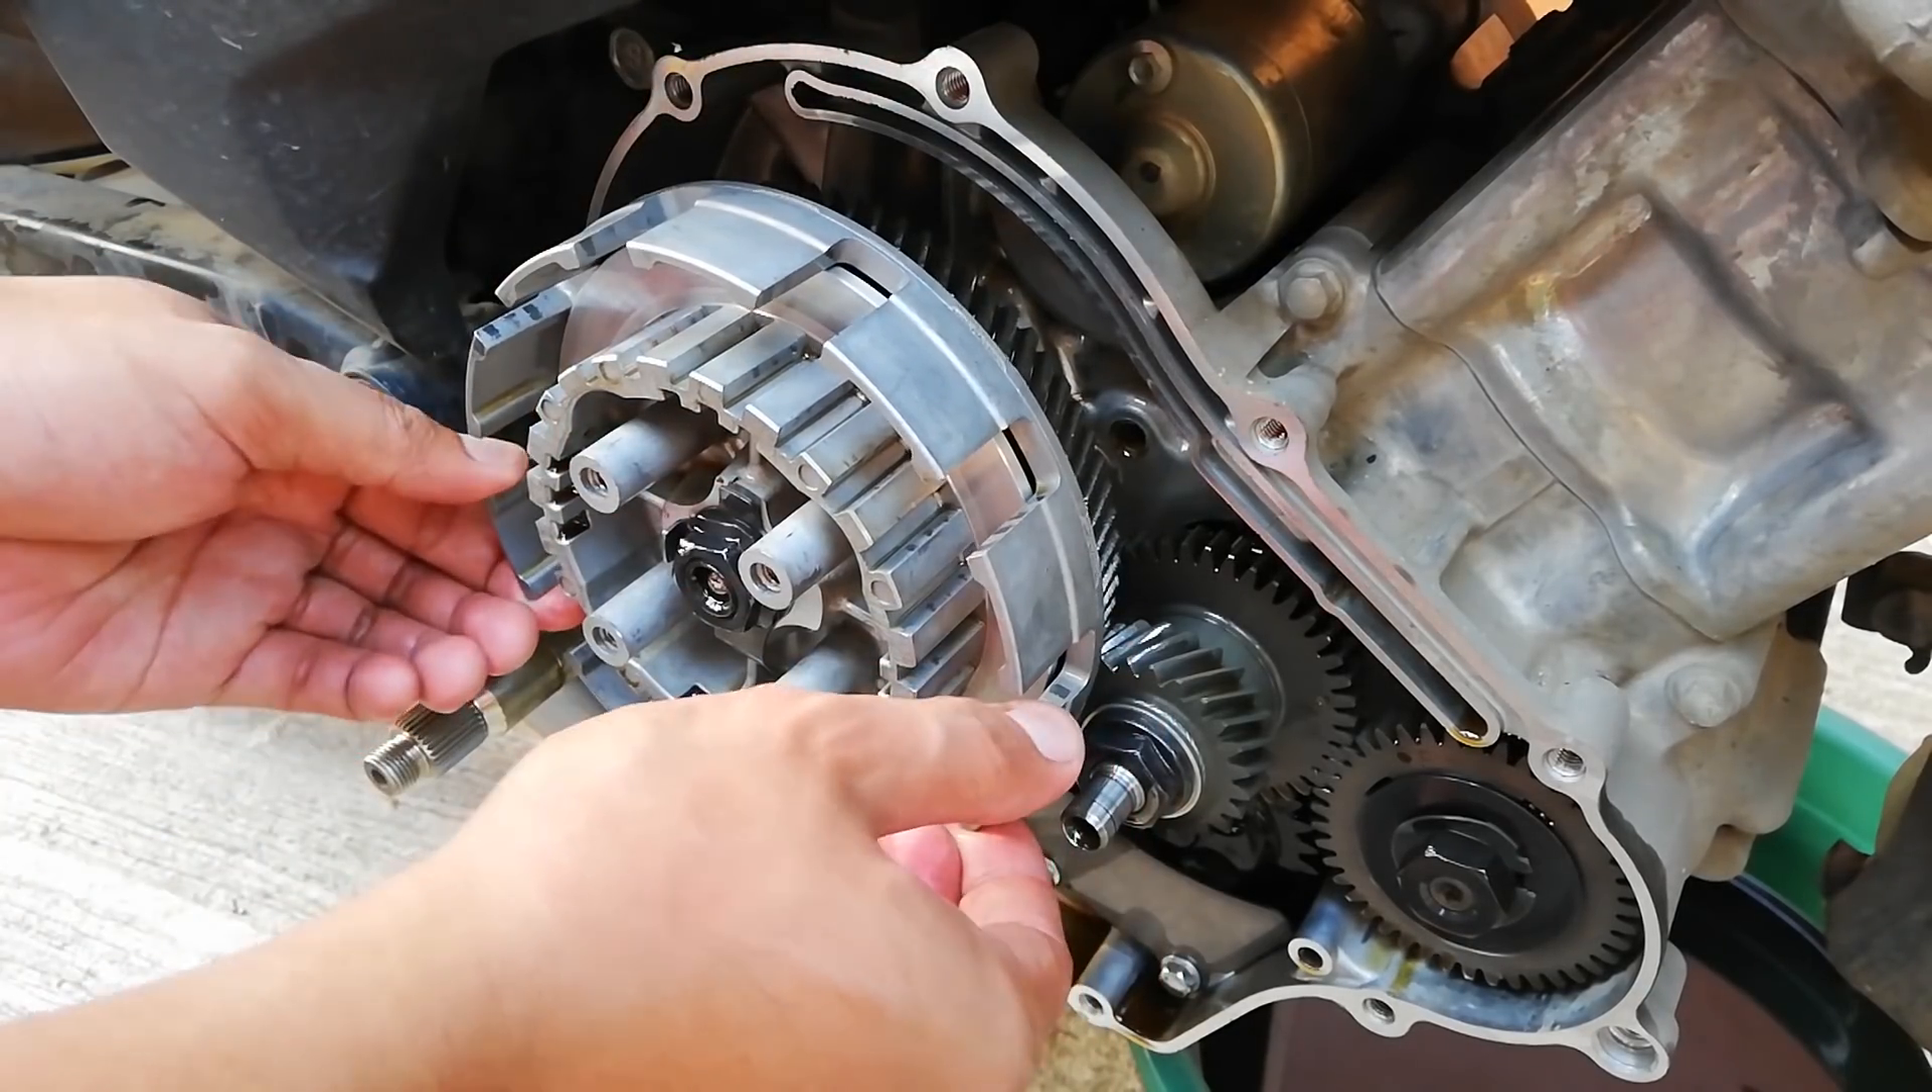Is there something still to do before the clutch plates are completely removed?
No.